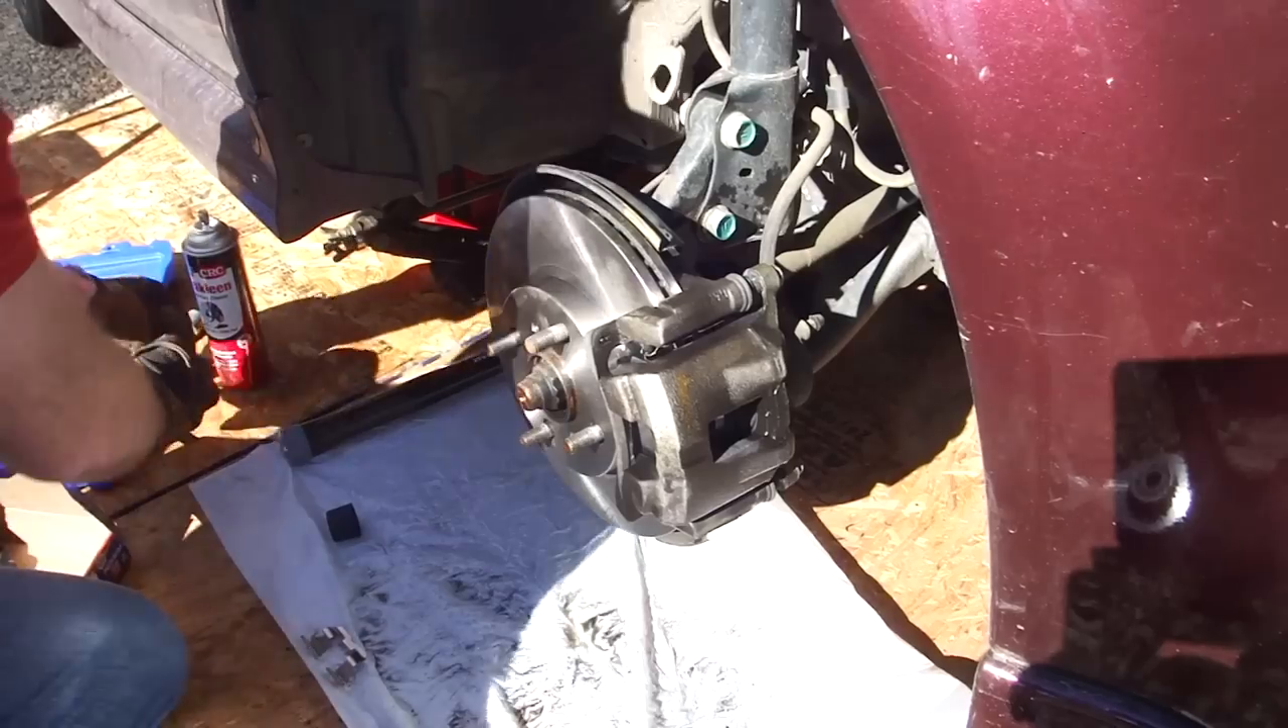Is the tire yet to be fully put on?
Yes.